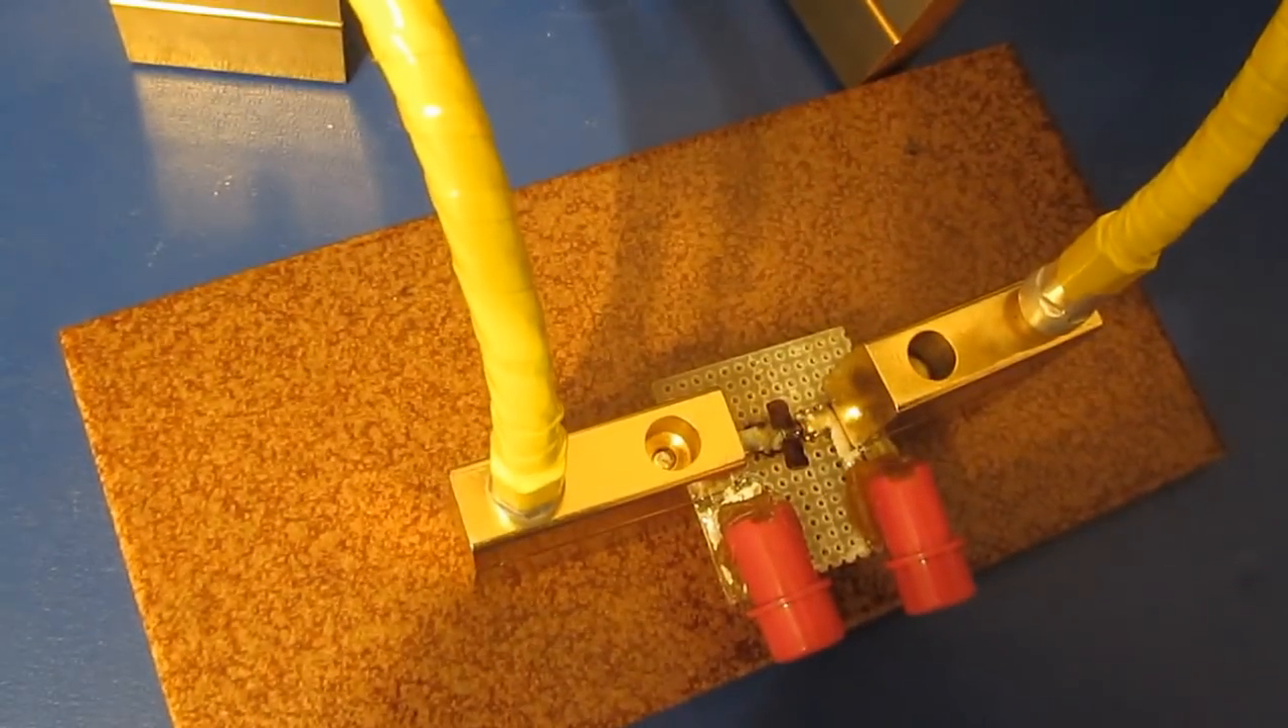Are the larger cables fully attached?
Yes.